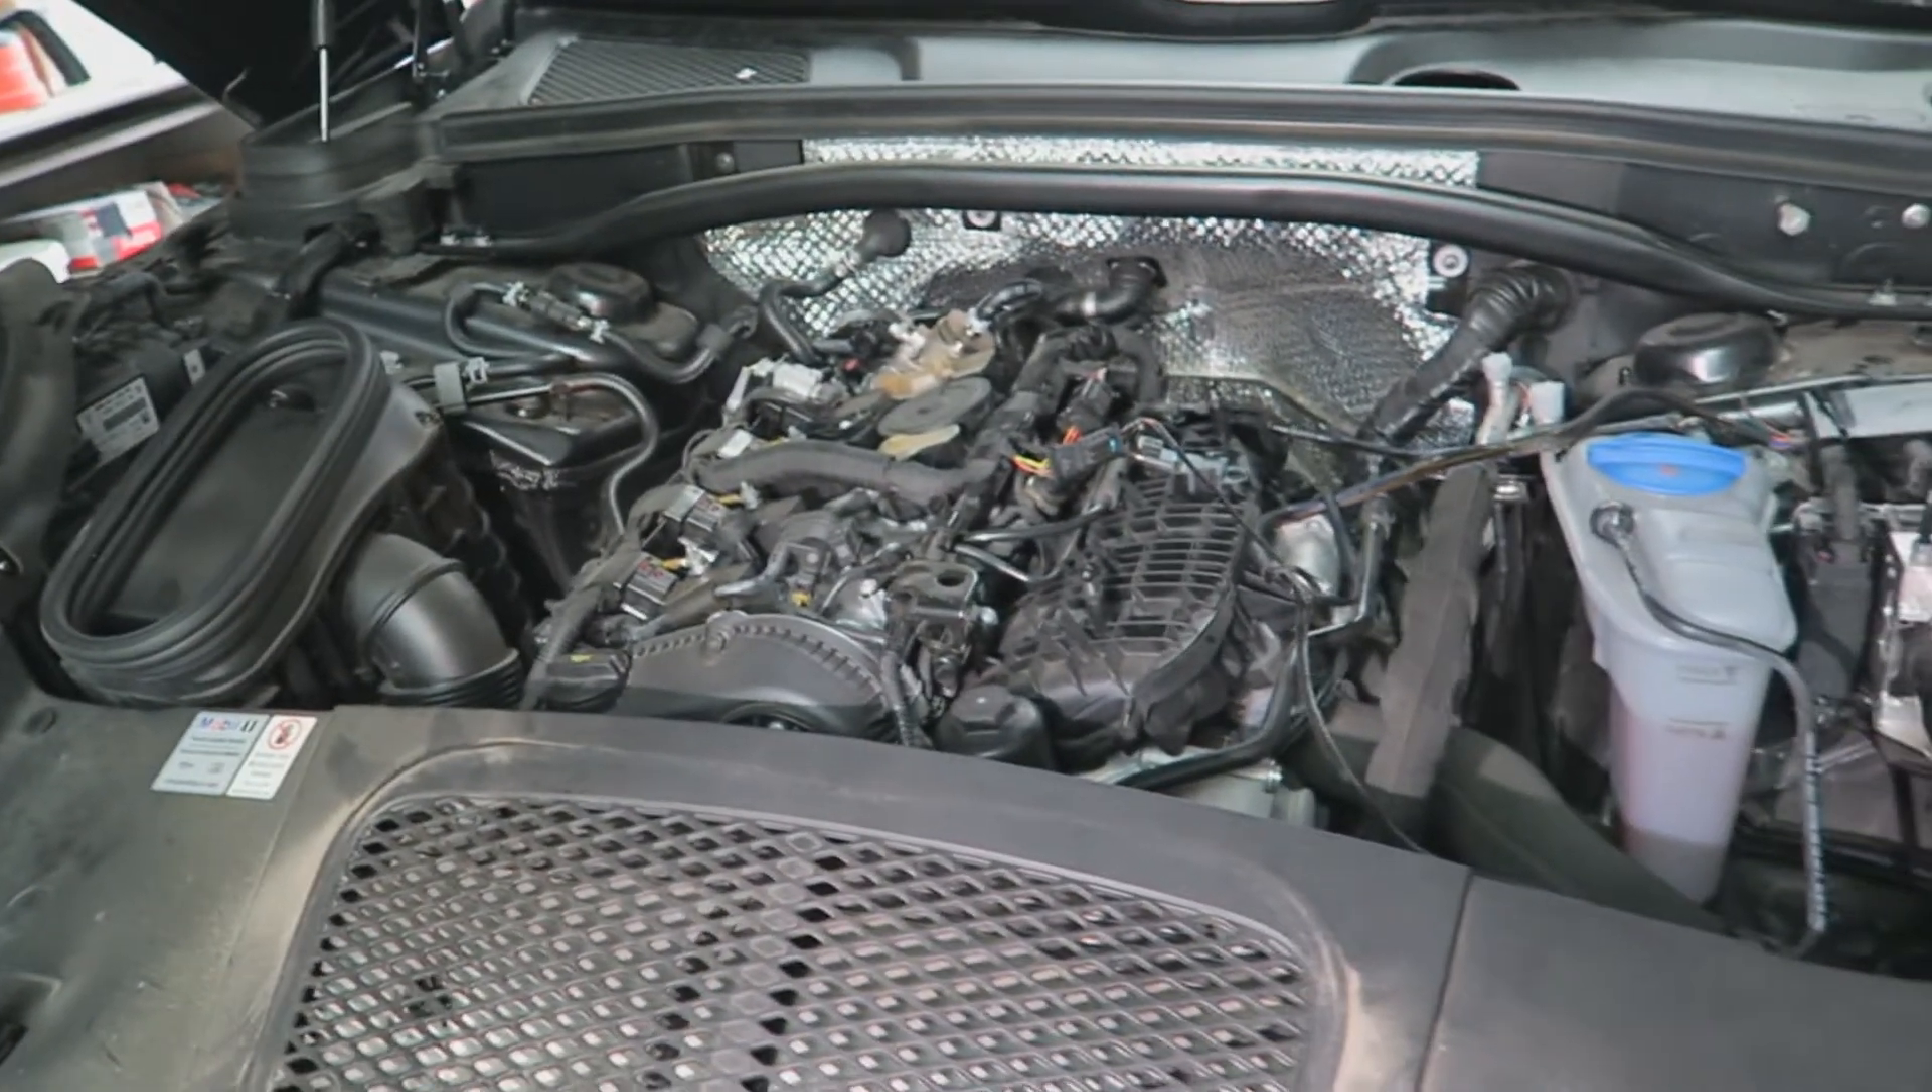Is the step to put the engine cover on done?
No.